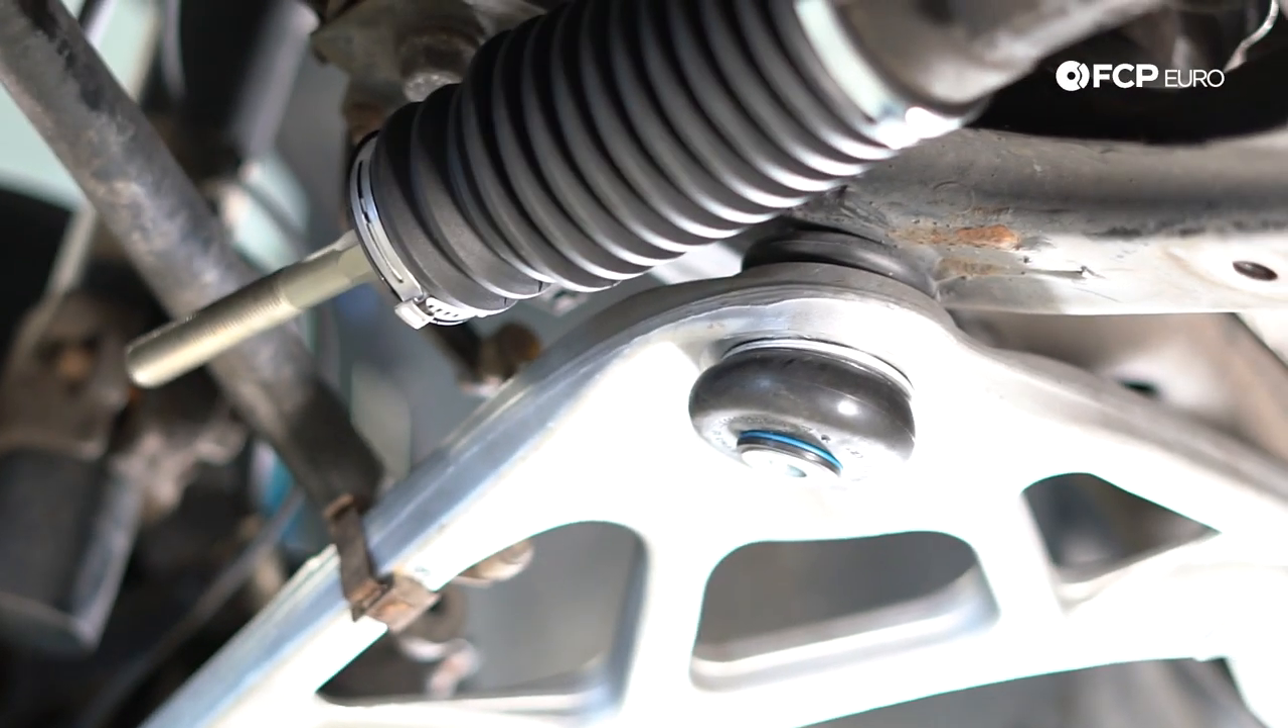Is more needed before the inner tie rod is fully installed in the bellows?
No.